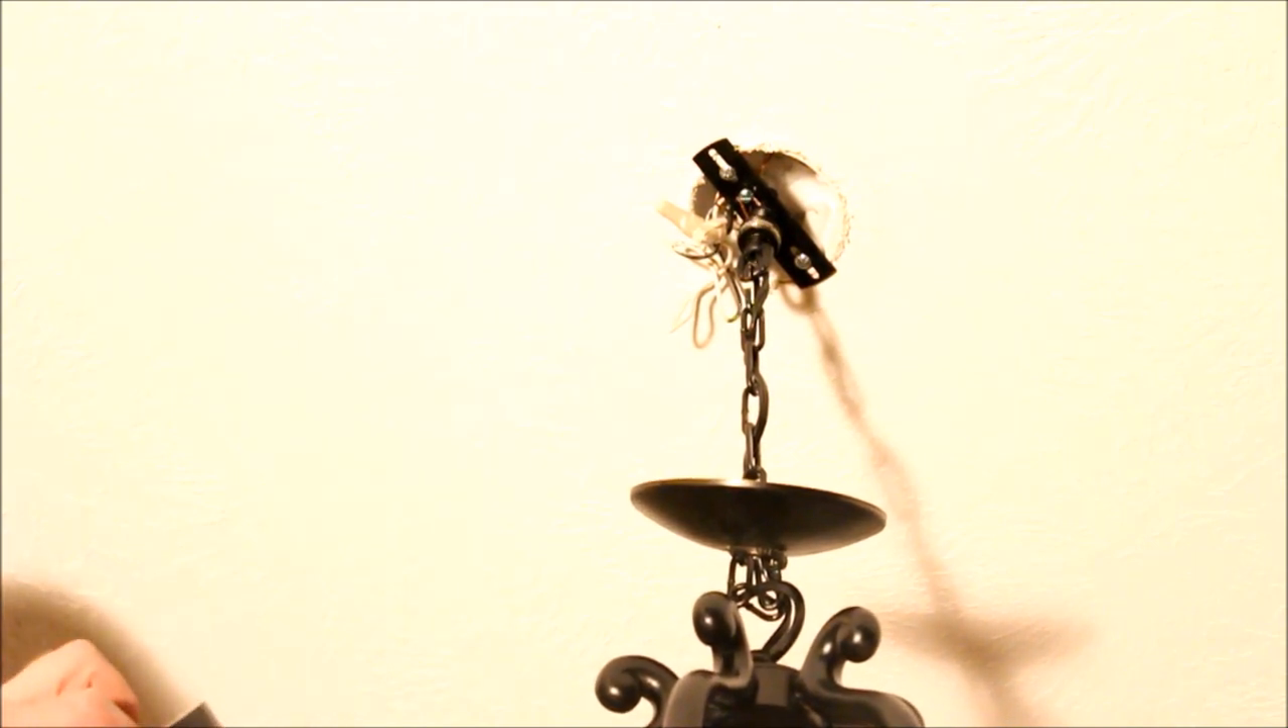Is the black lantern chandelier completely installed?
No.